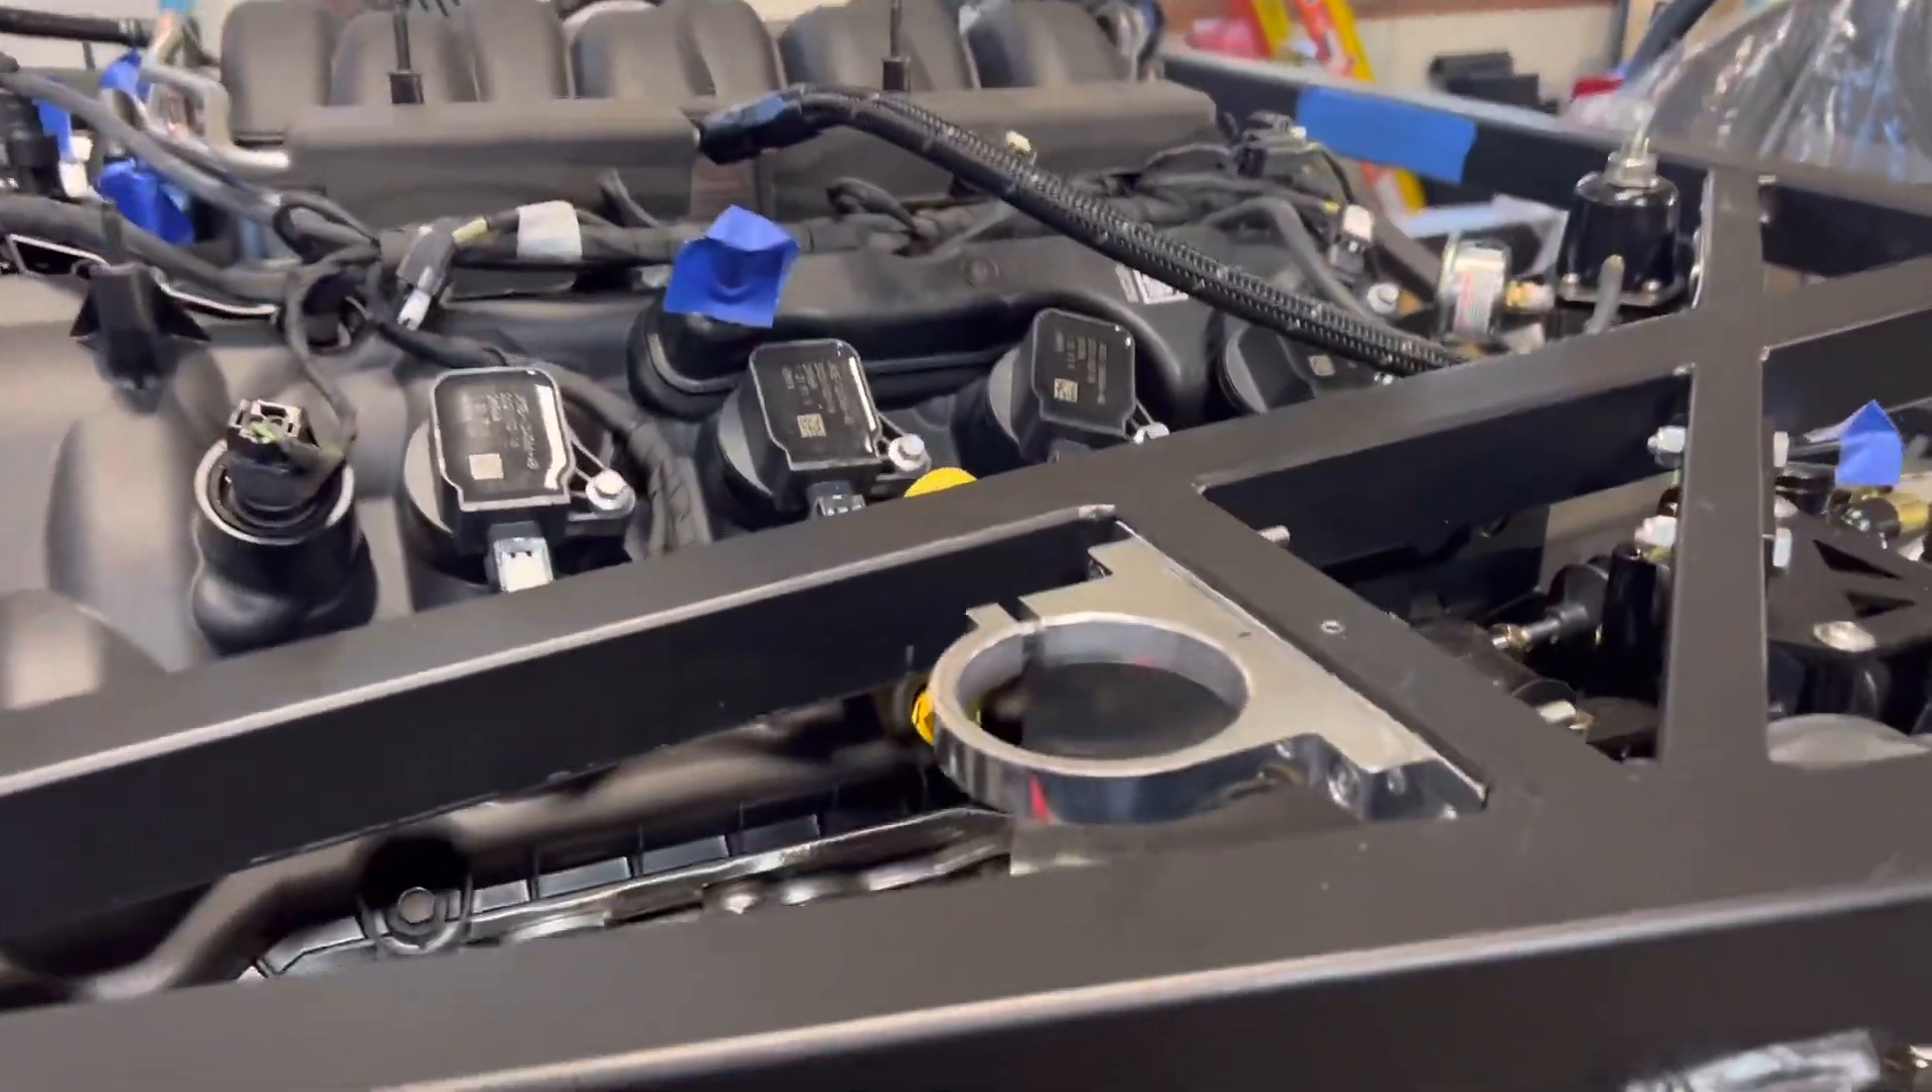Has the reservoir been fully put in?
No.